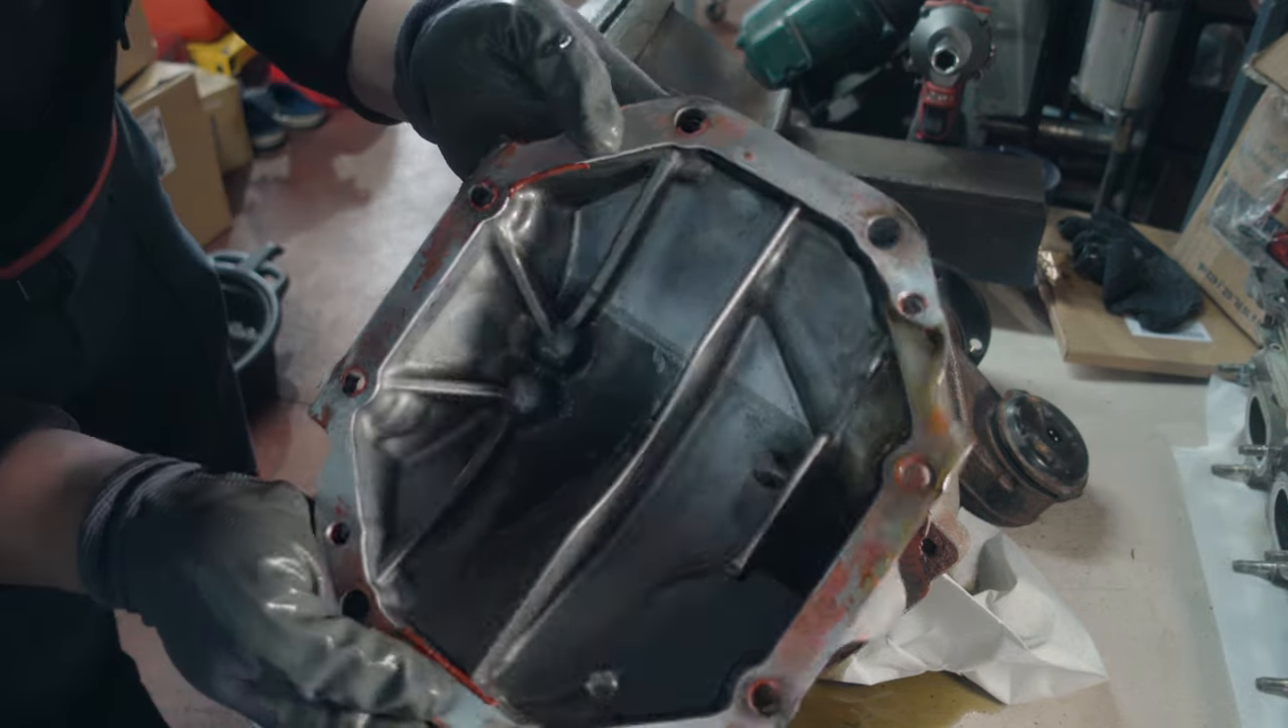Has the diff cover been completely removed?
Yes.